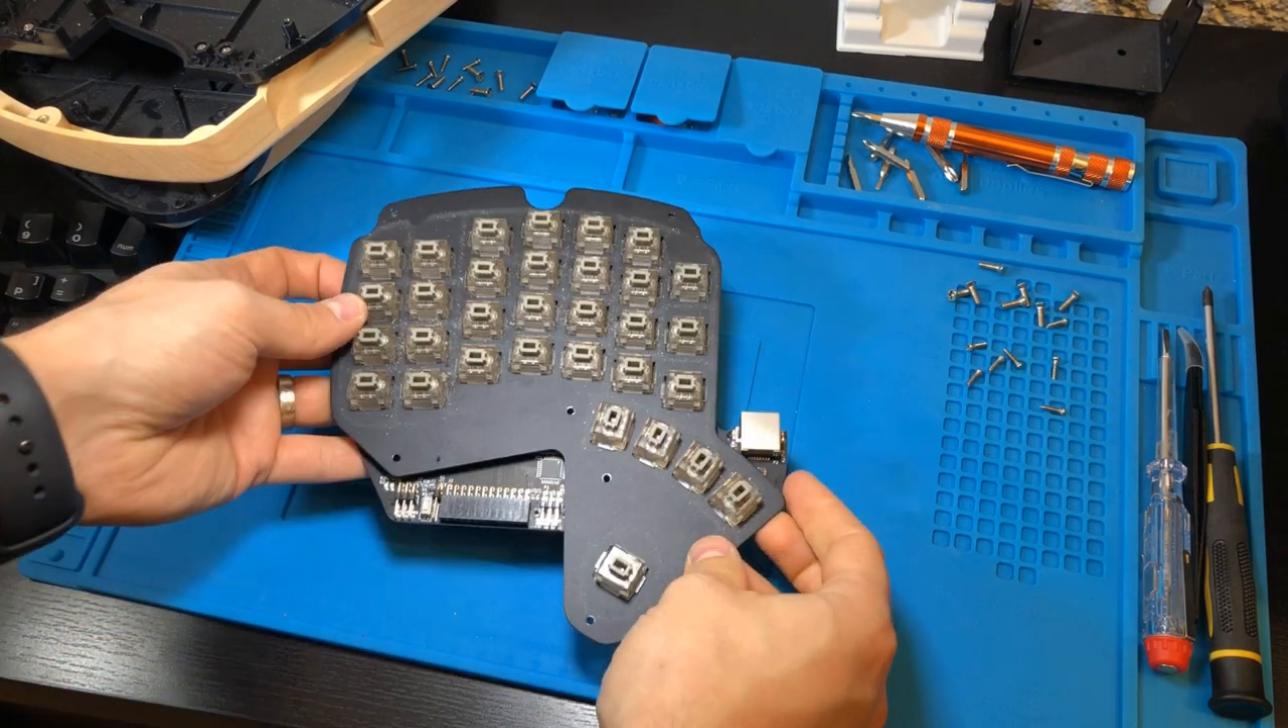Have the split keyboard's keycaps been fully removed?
Yes.